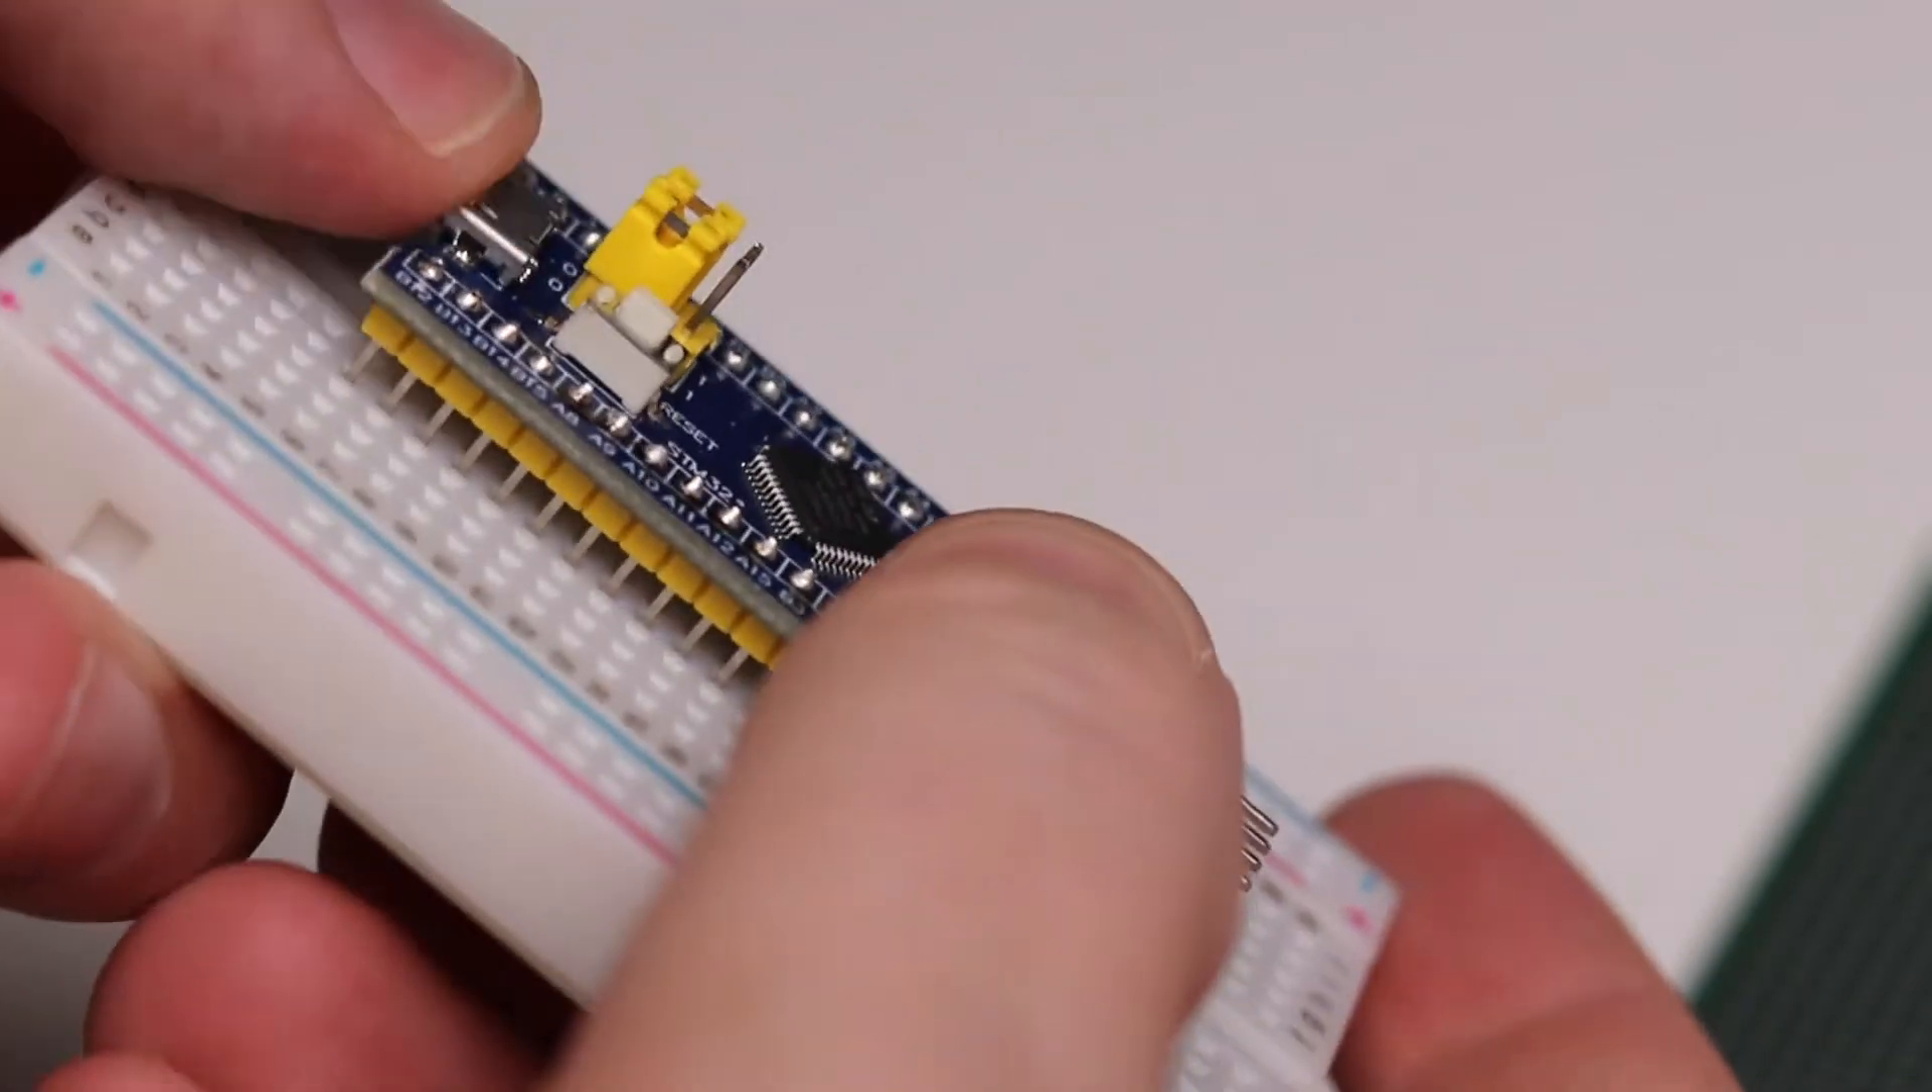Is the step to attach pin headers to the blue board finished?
Yes.